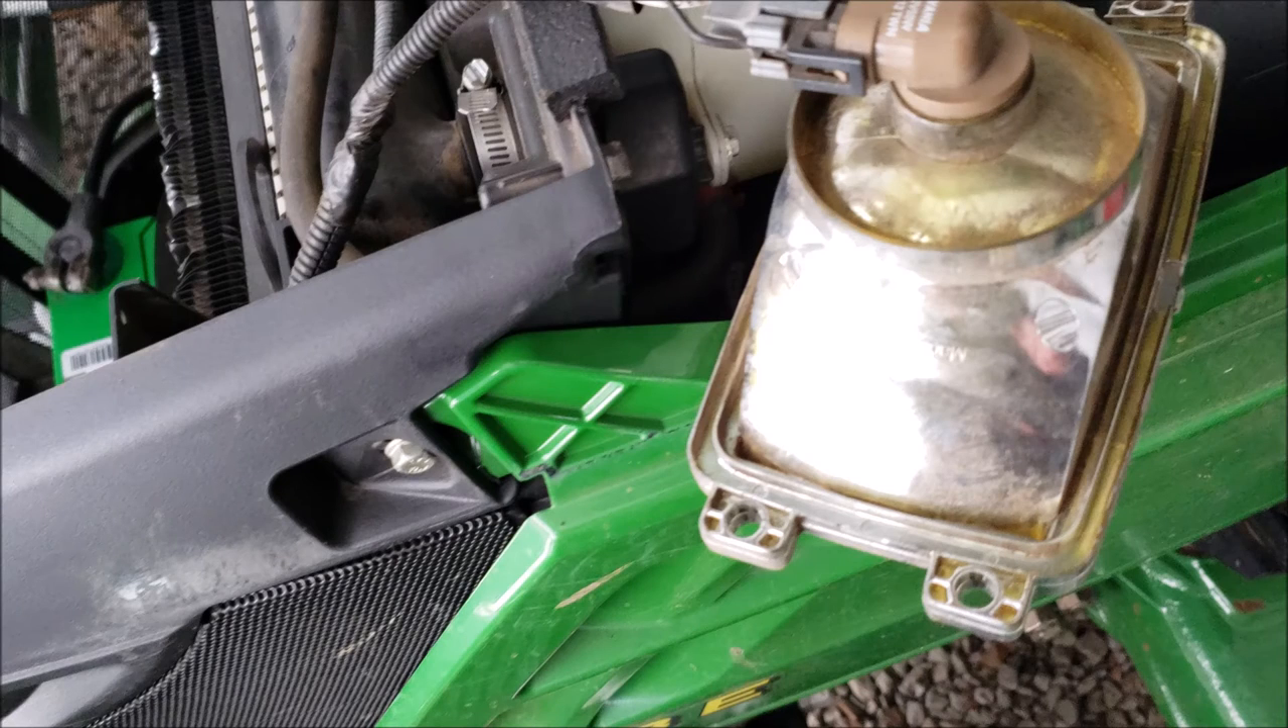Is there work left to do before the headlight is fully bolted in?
Yes.